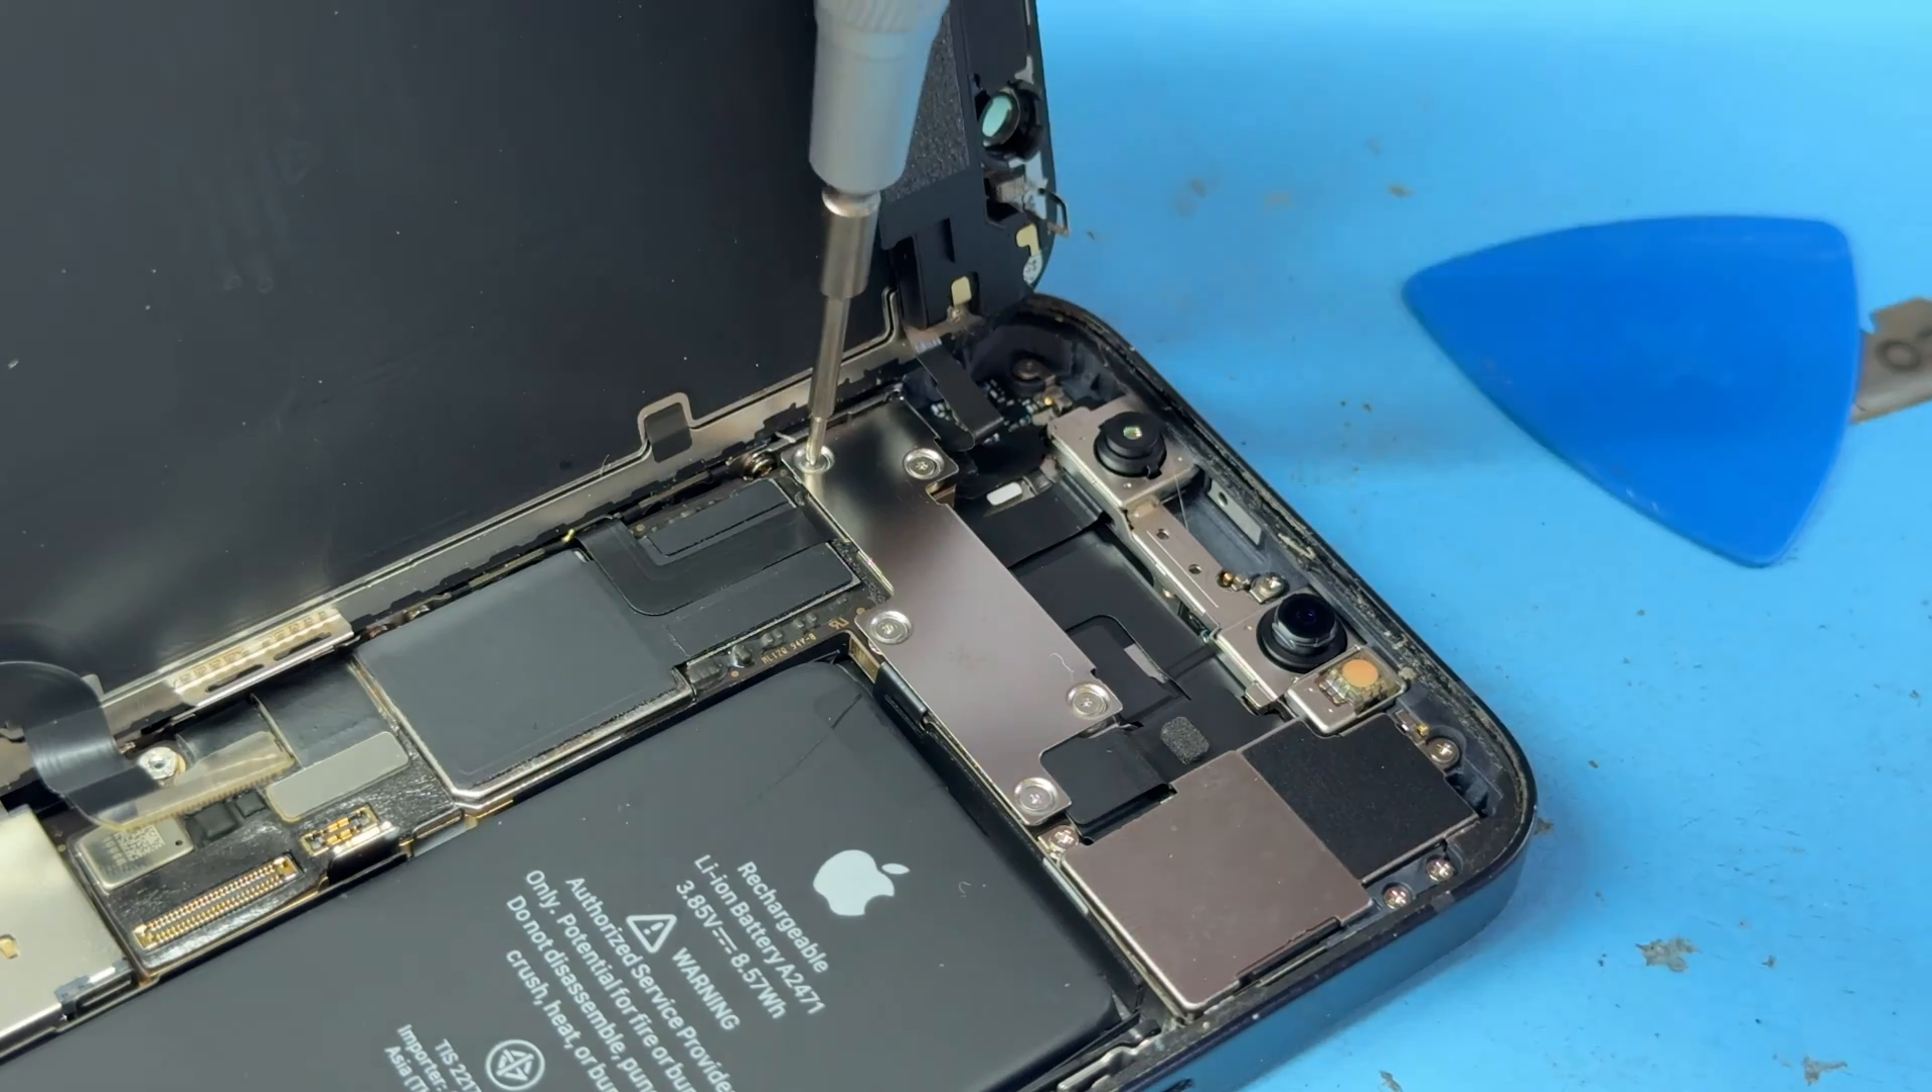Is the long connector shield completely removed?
No.